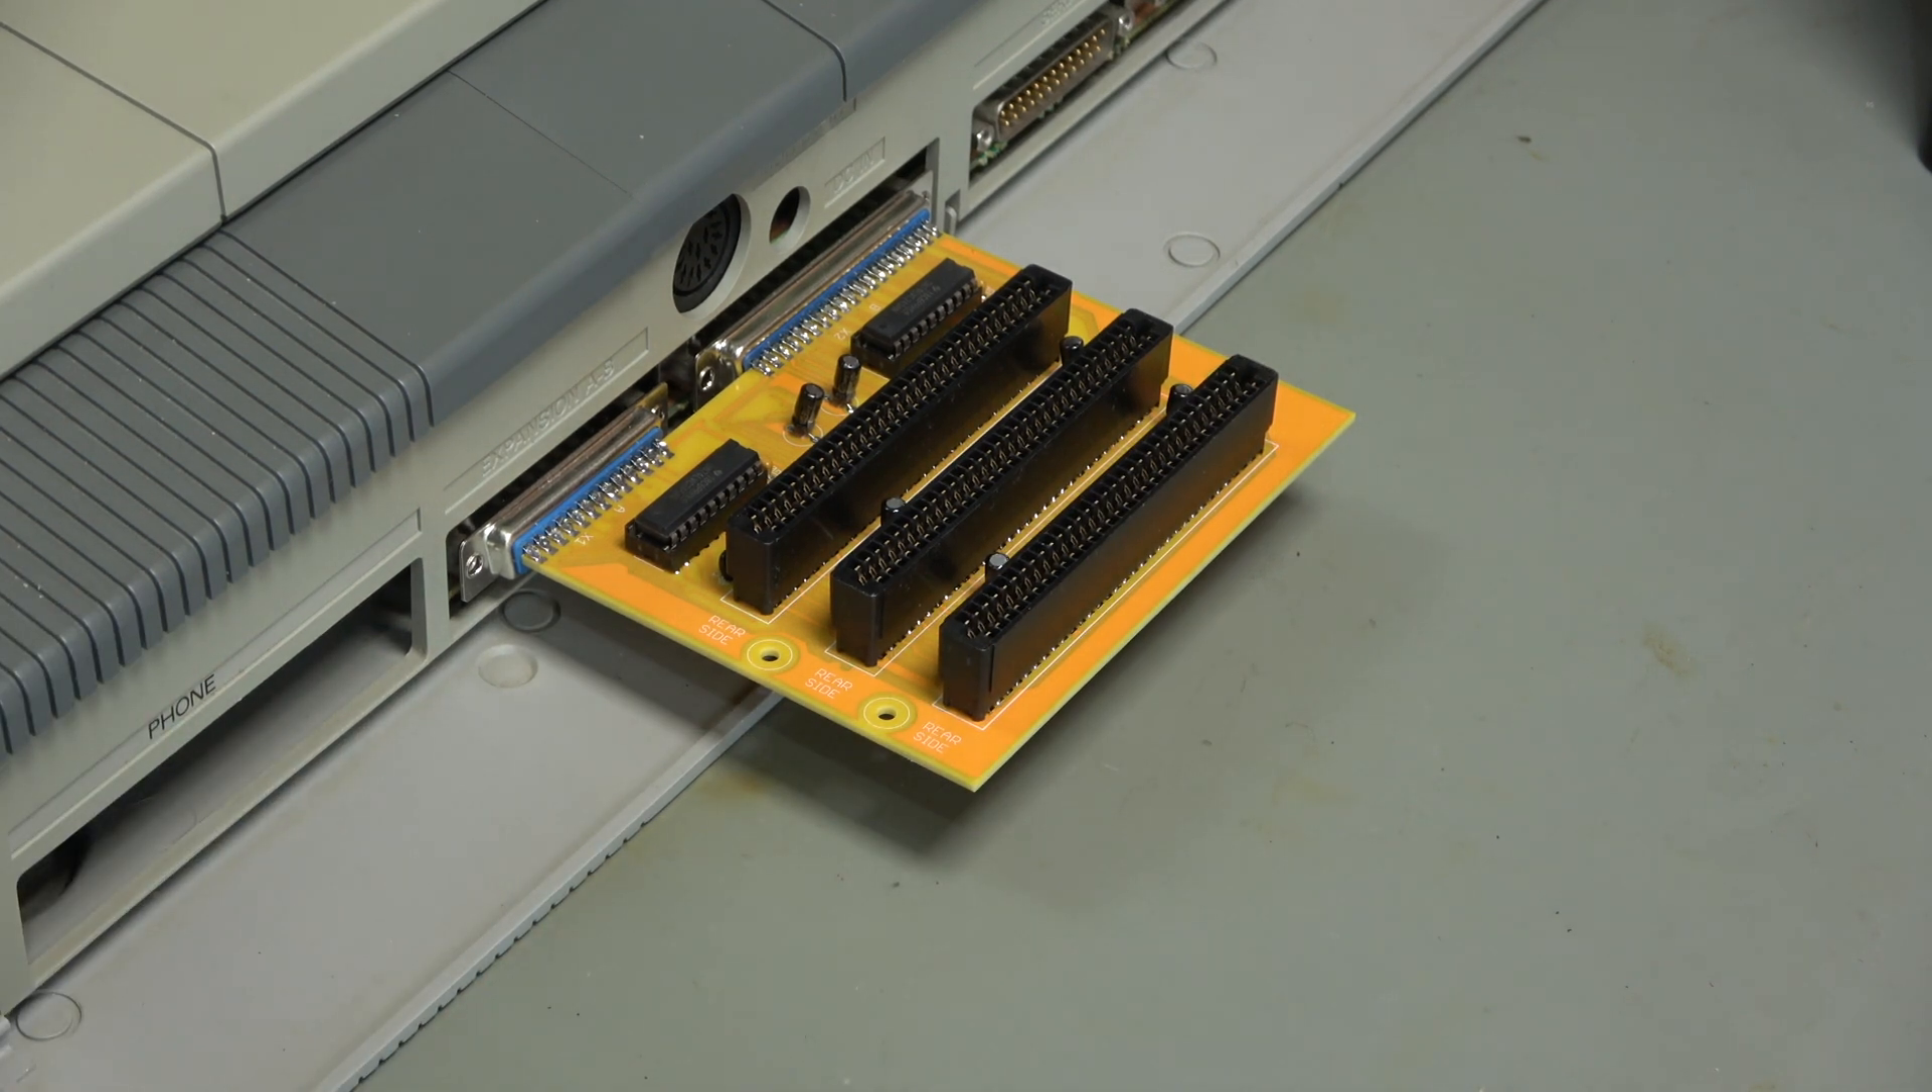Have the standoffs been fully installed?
No.